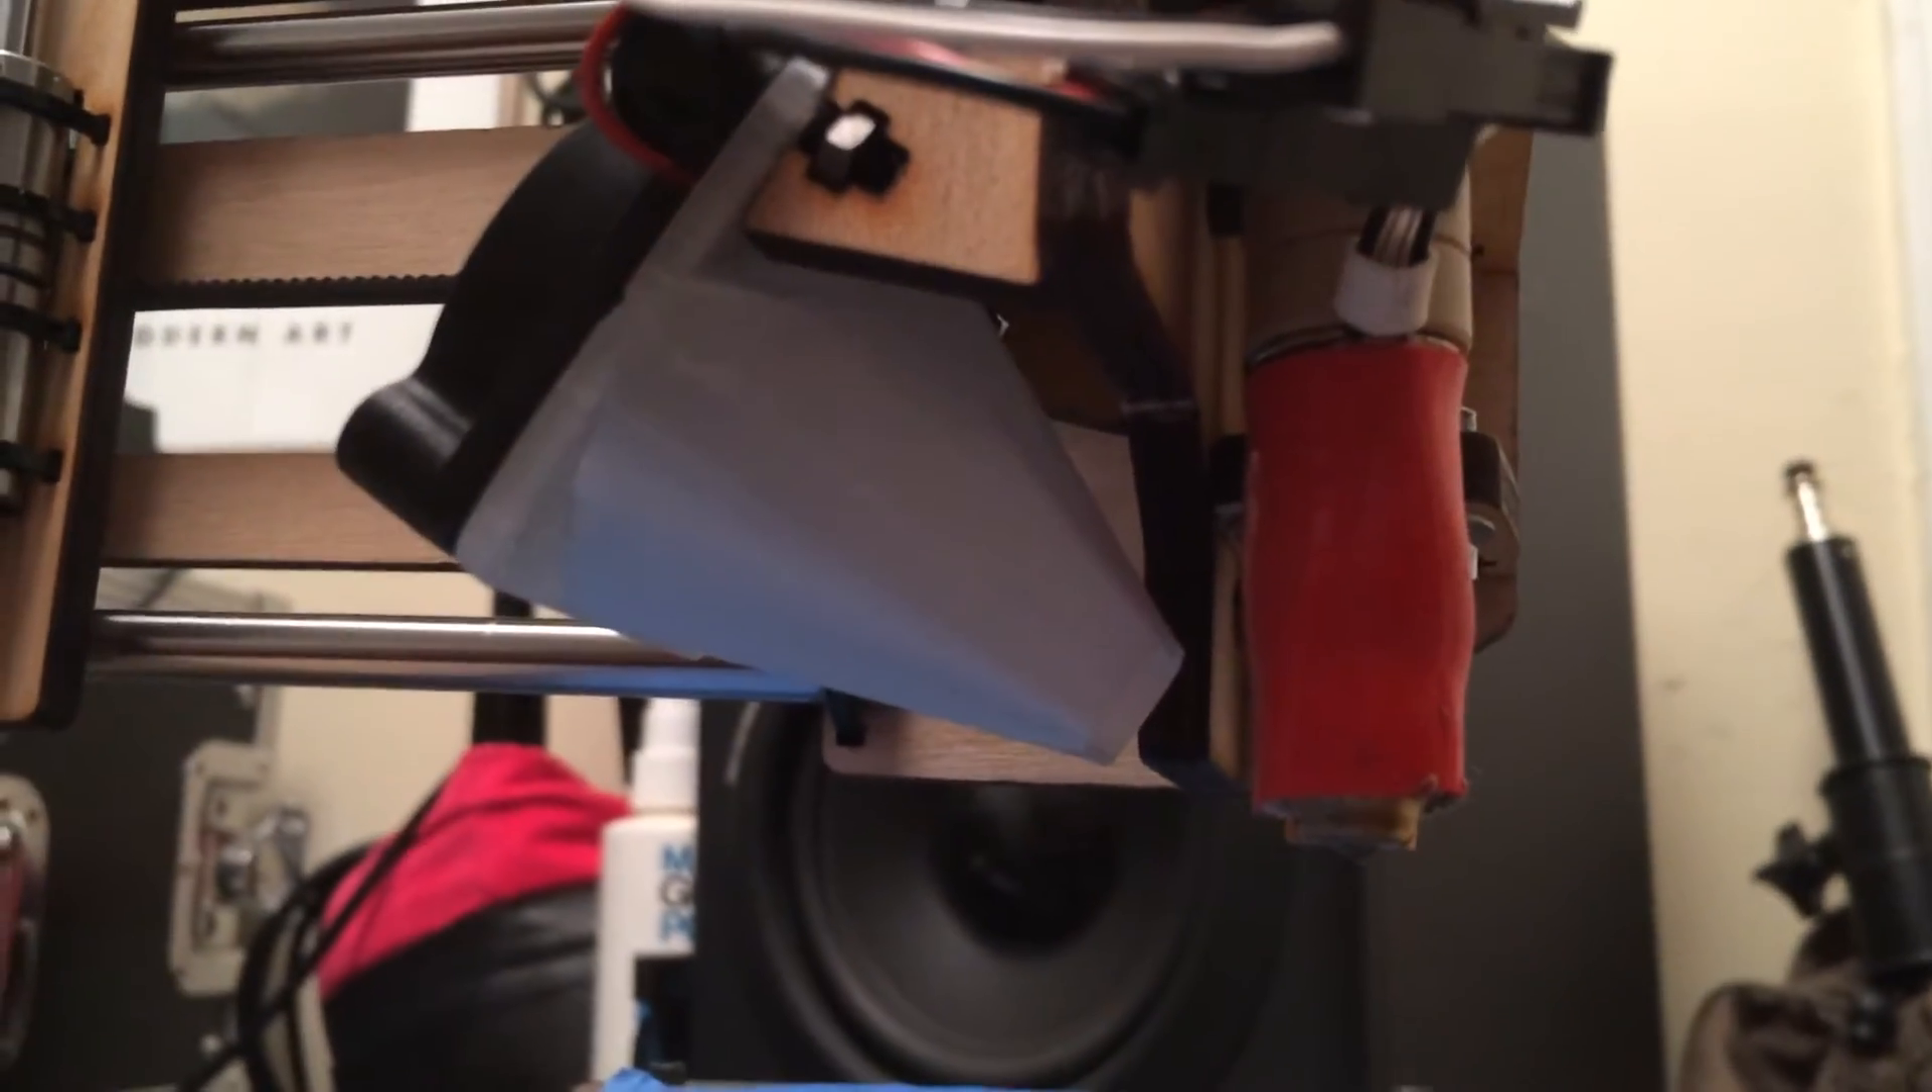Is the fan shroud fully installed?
Yes.